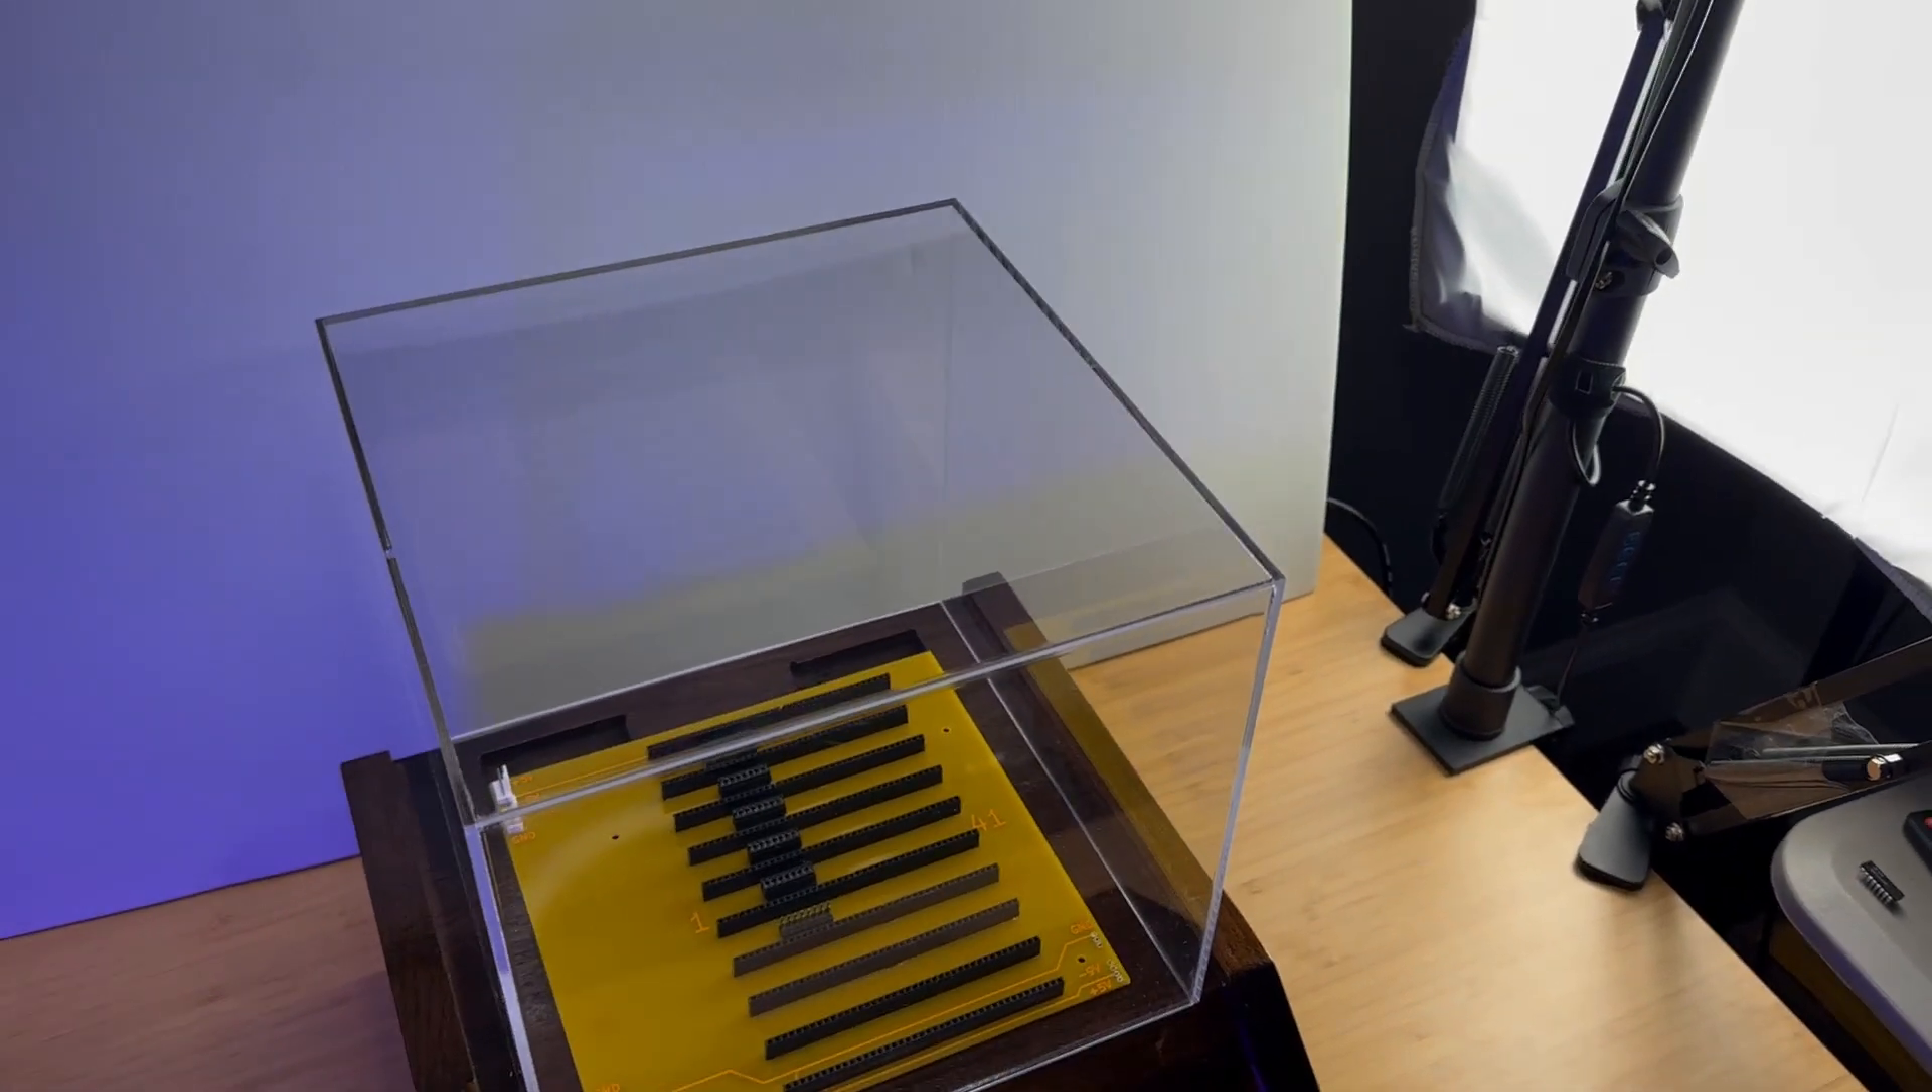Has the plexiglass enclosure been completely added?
Yes.